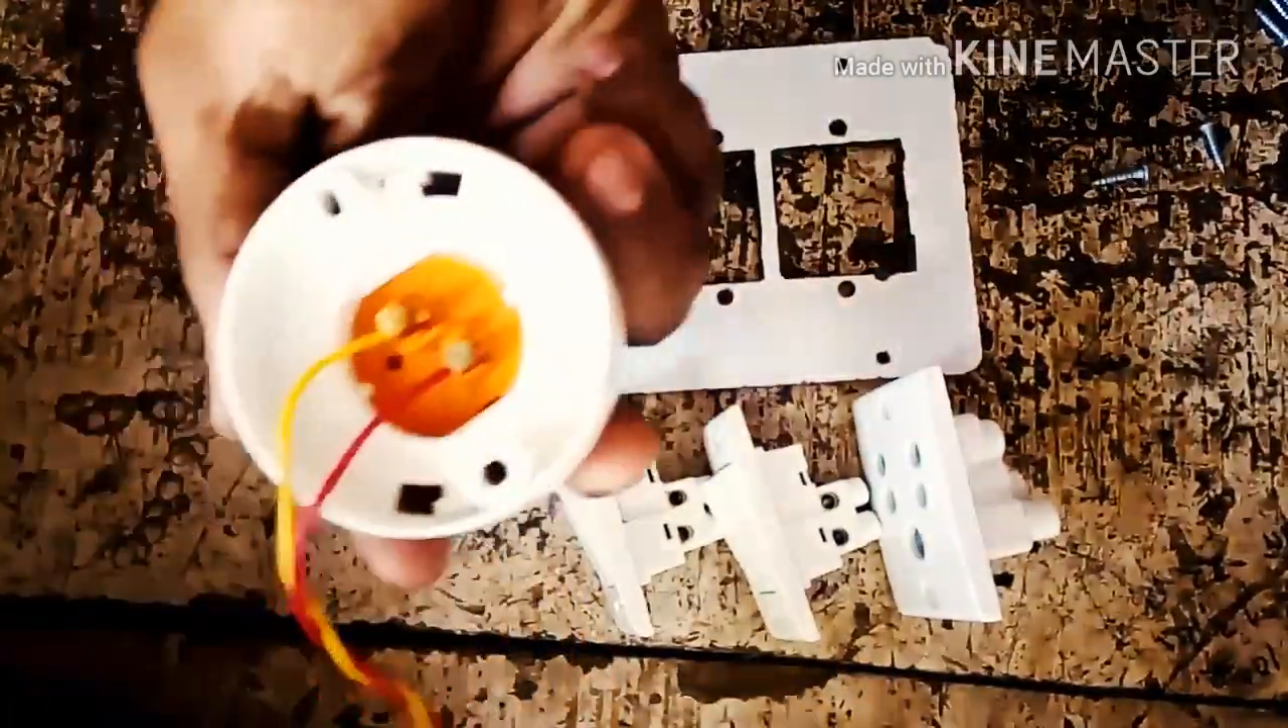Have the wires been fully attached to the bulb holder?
Yes.